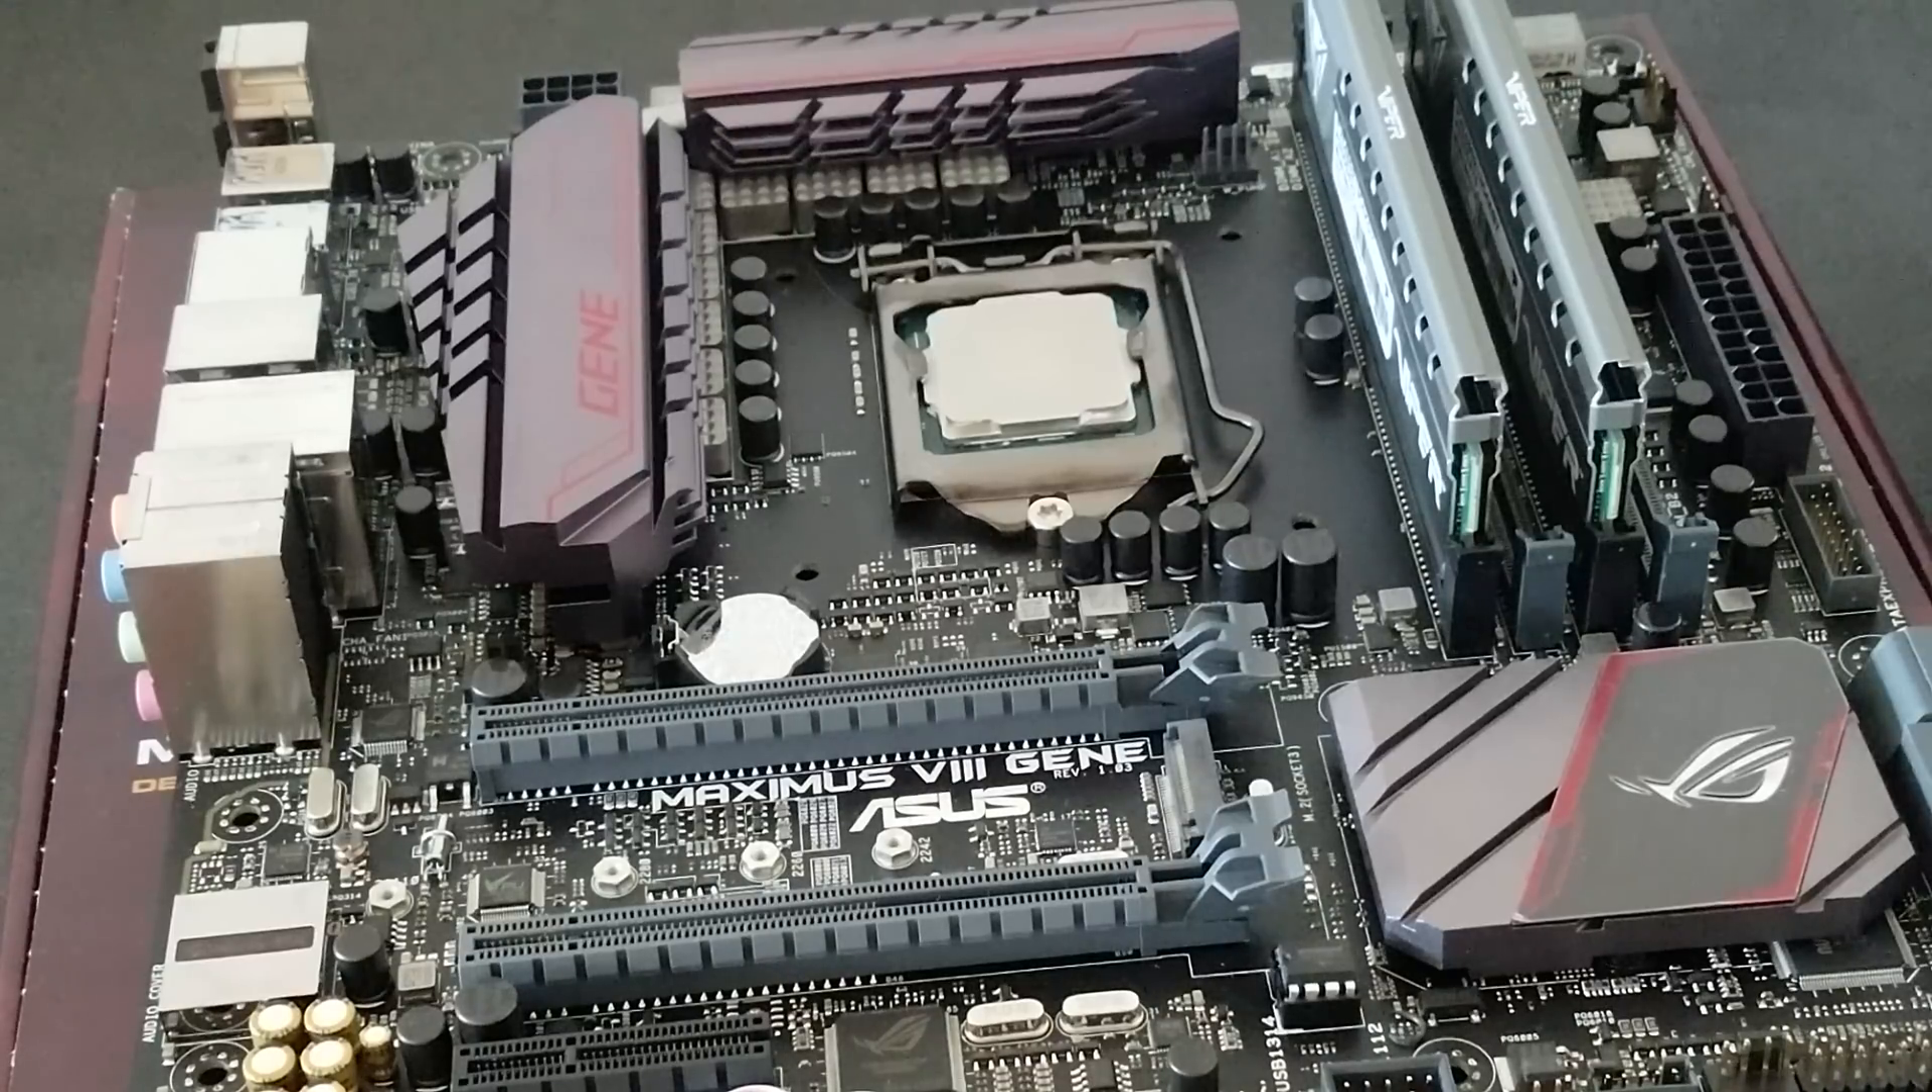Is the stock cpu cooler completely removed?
Yes.